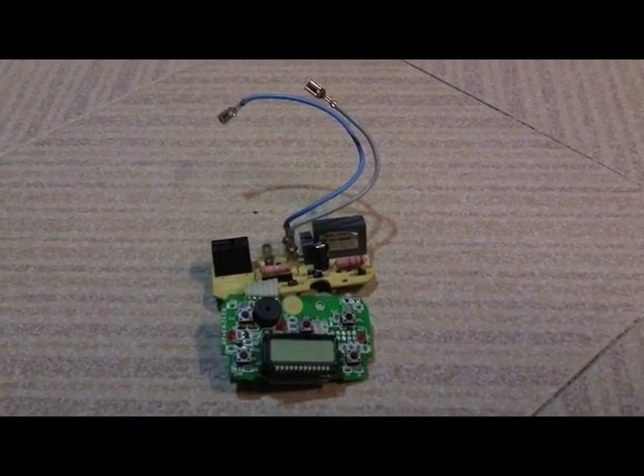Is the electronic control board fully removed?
Yes.